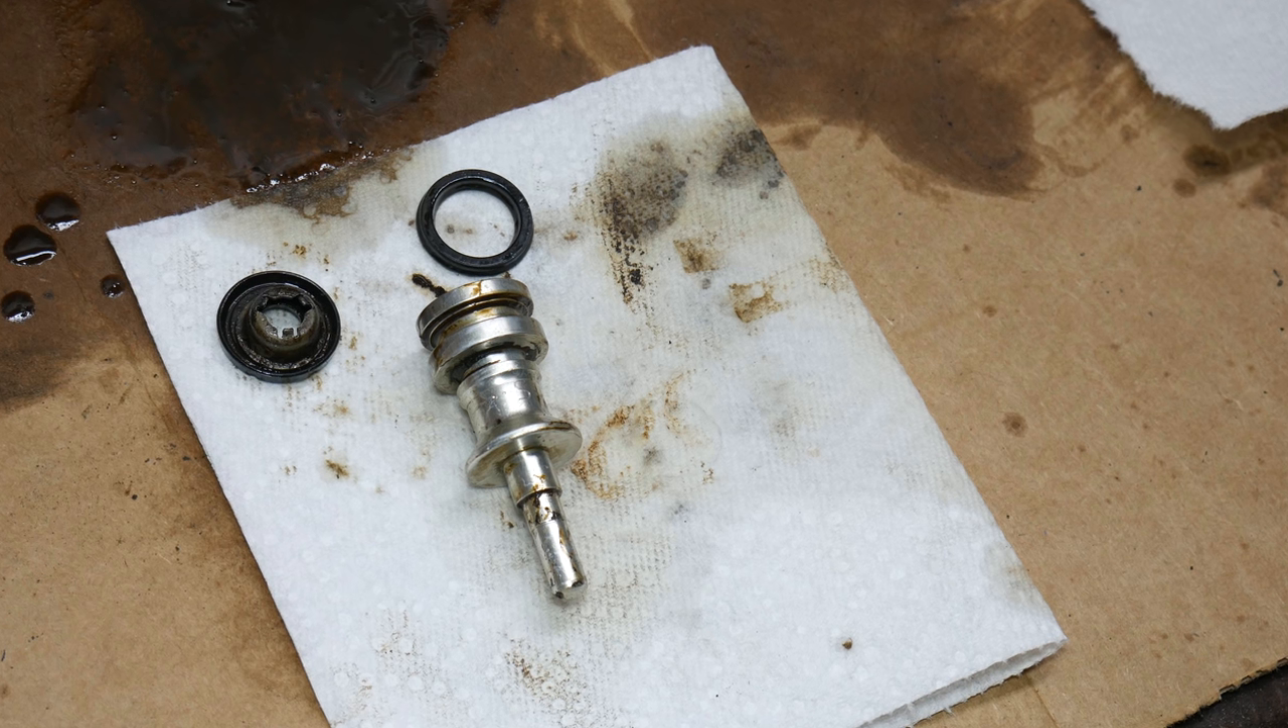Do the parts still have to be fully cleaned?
Yes.